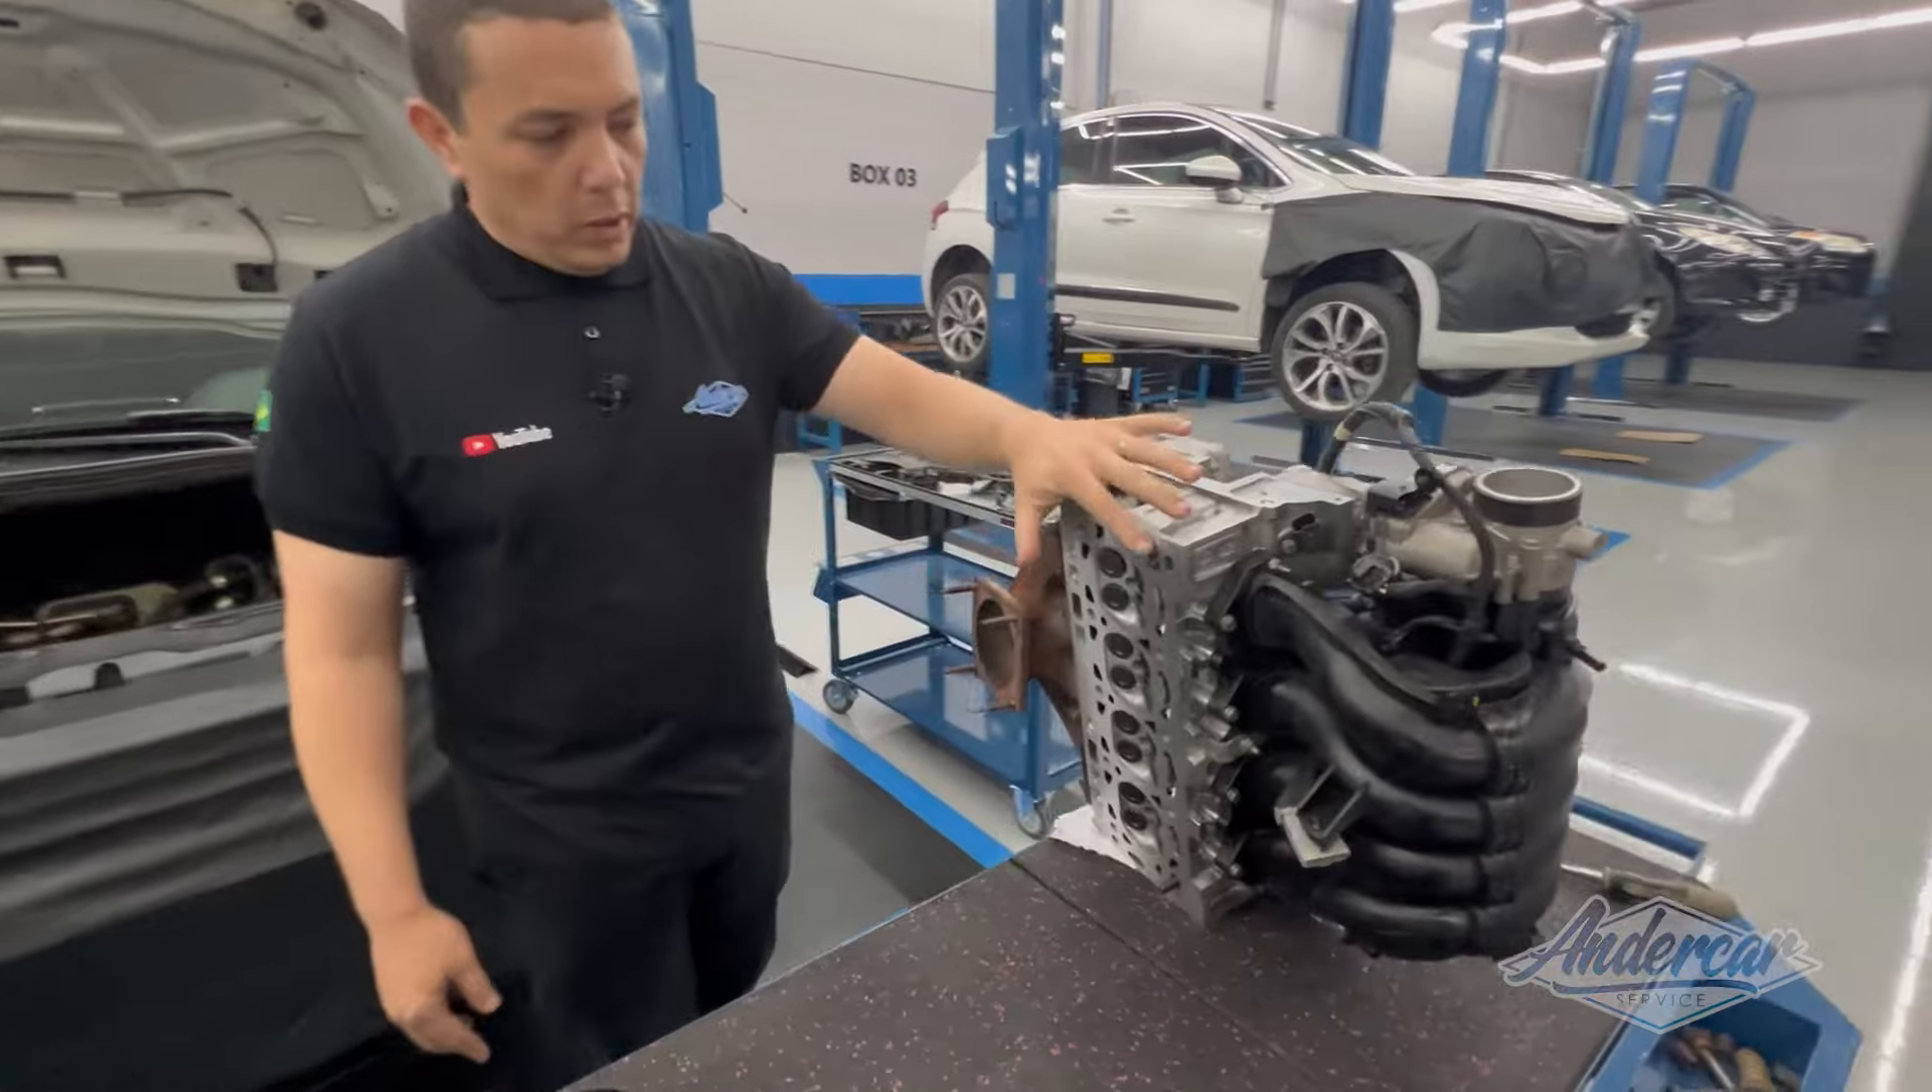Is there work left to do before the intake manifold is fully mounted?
No.